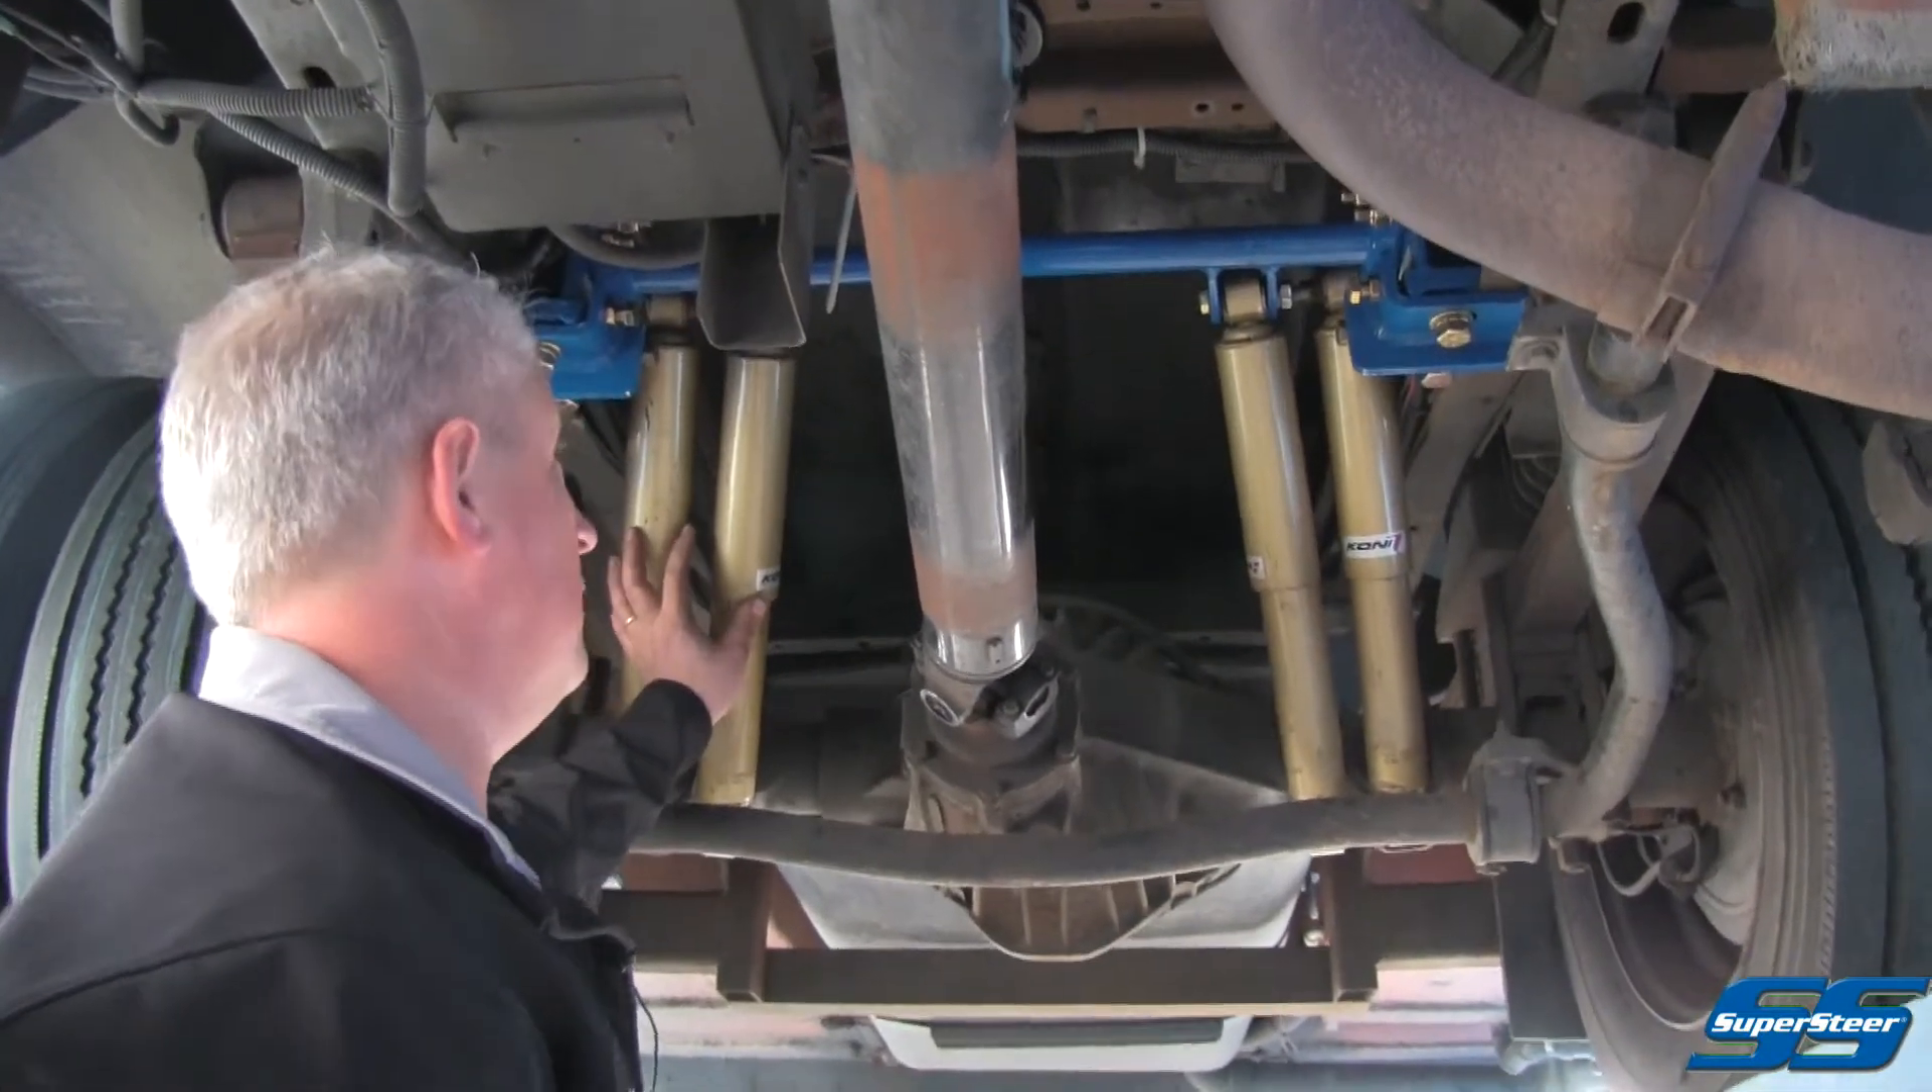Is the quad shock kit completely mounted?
Yes.